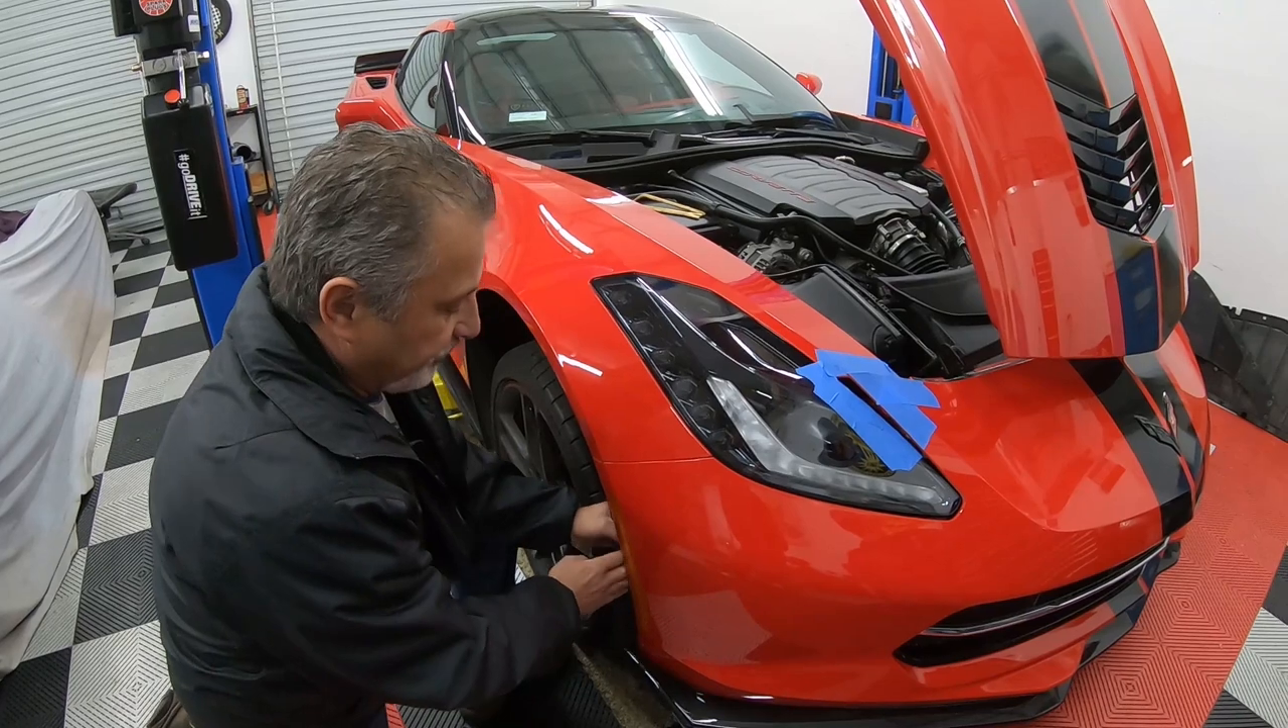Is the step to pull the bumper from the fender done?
No.